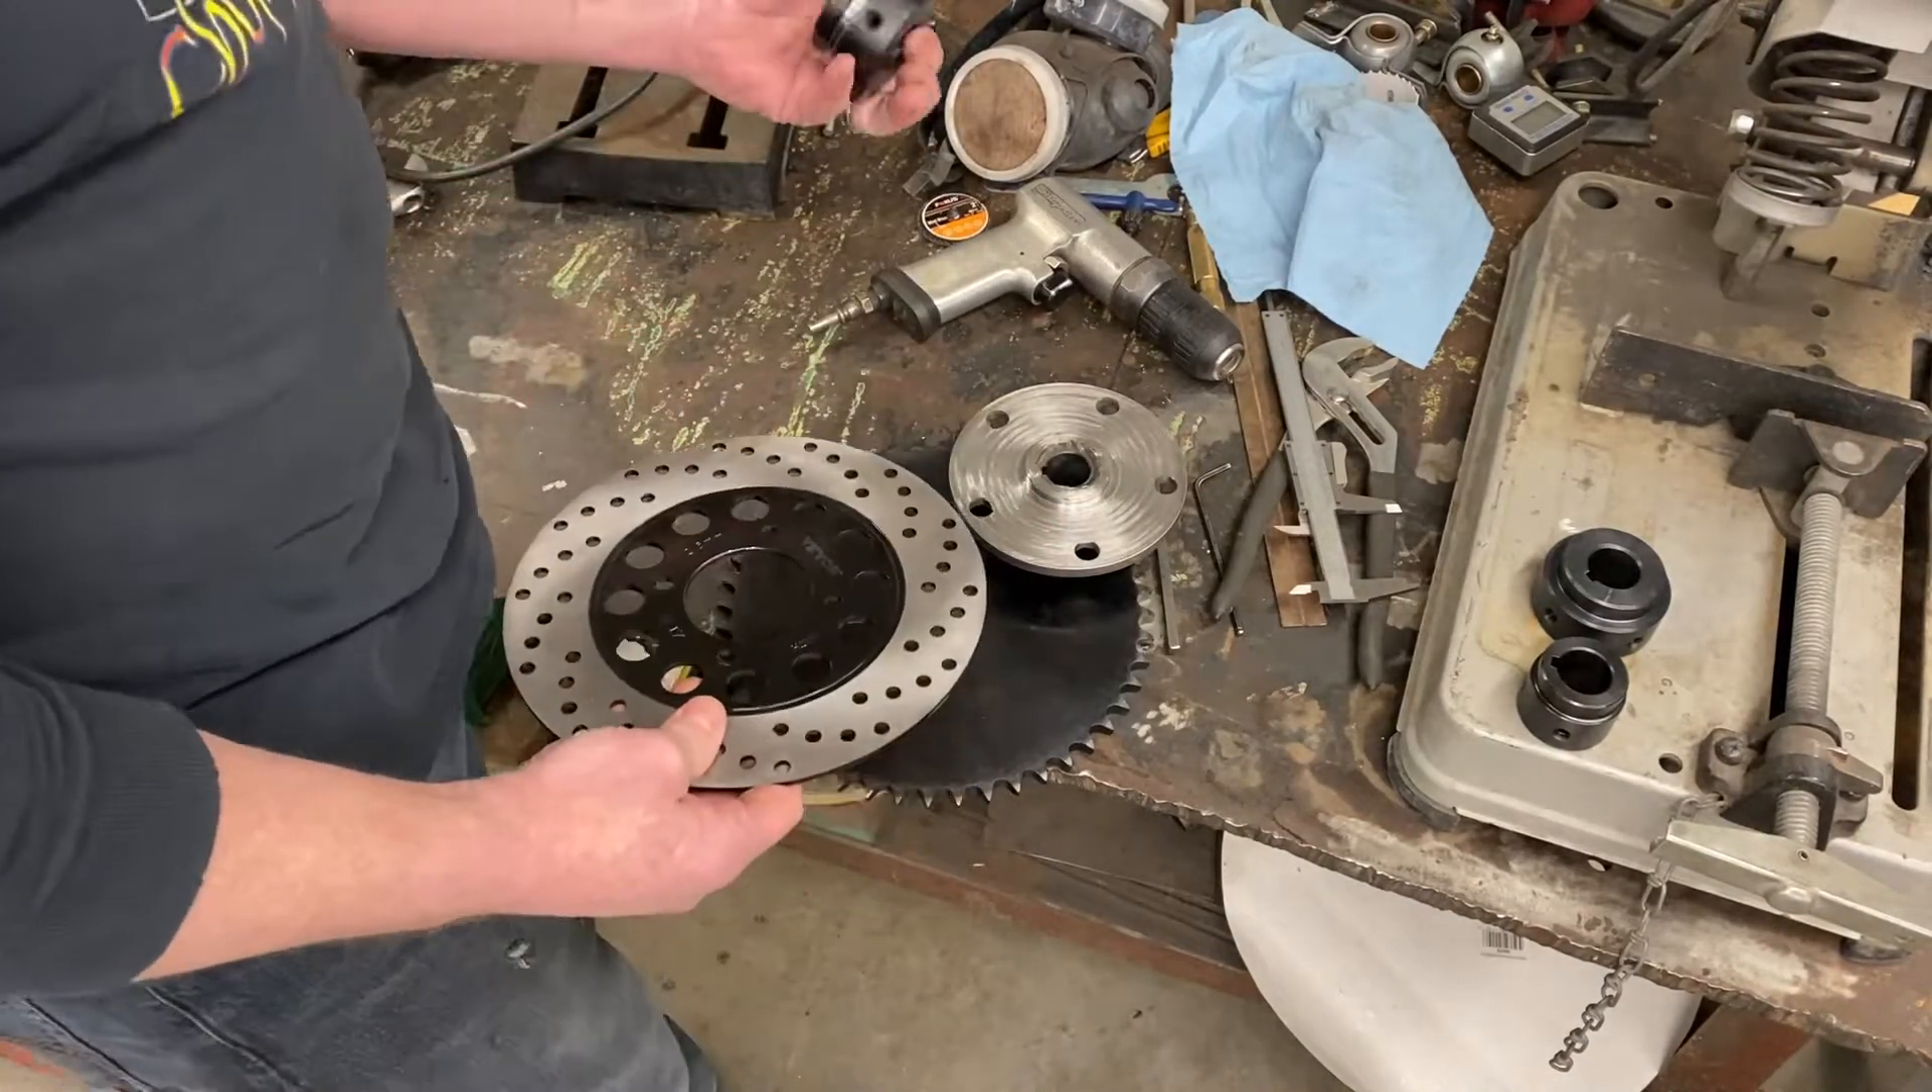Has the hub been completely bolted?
No.